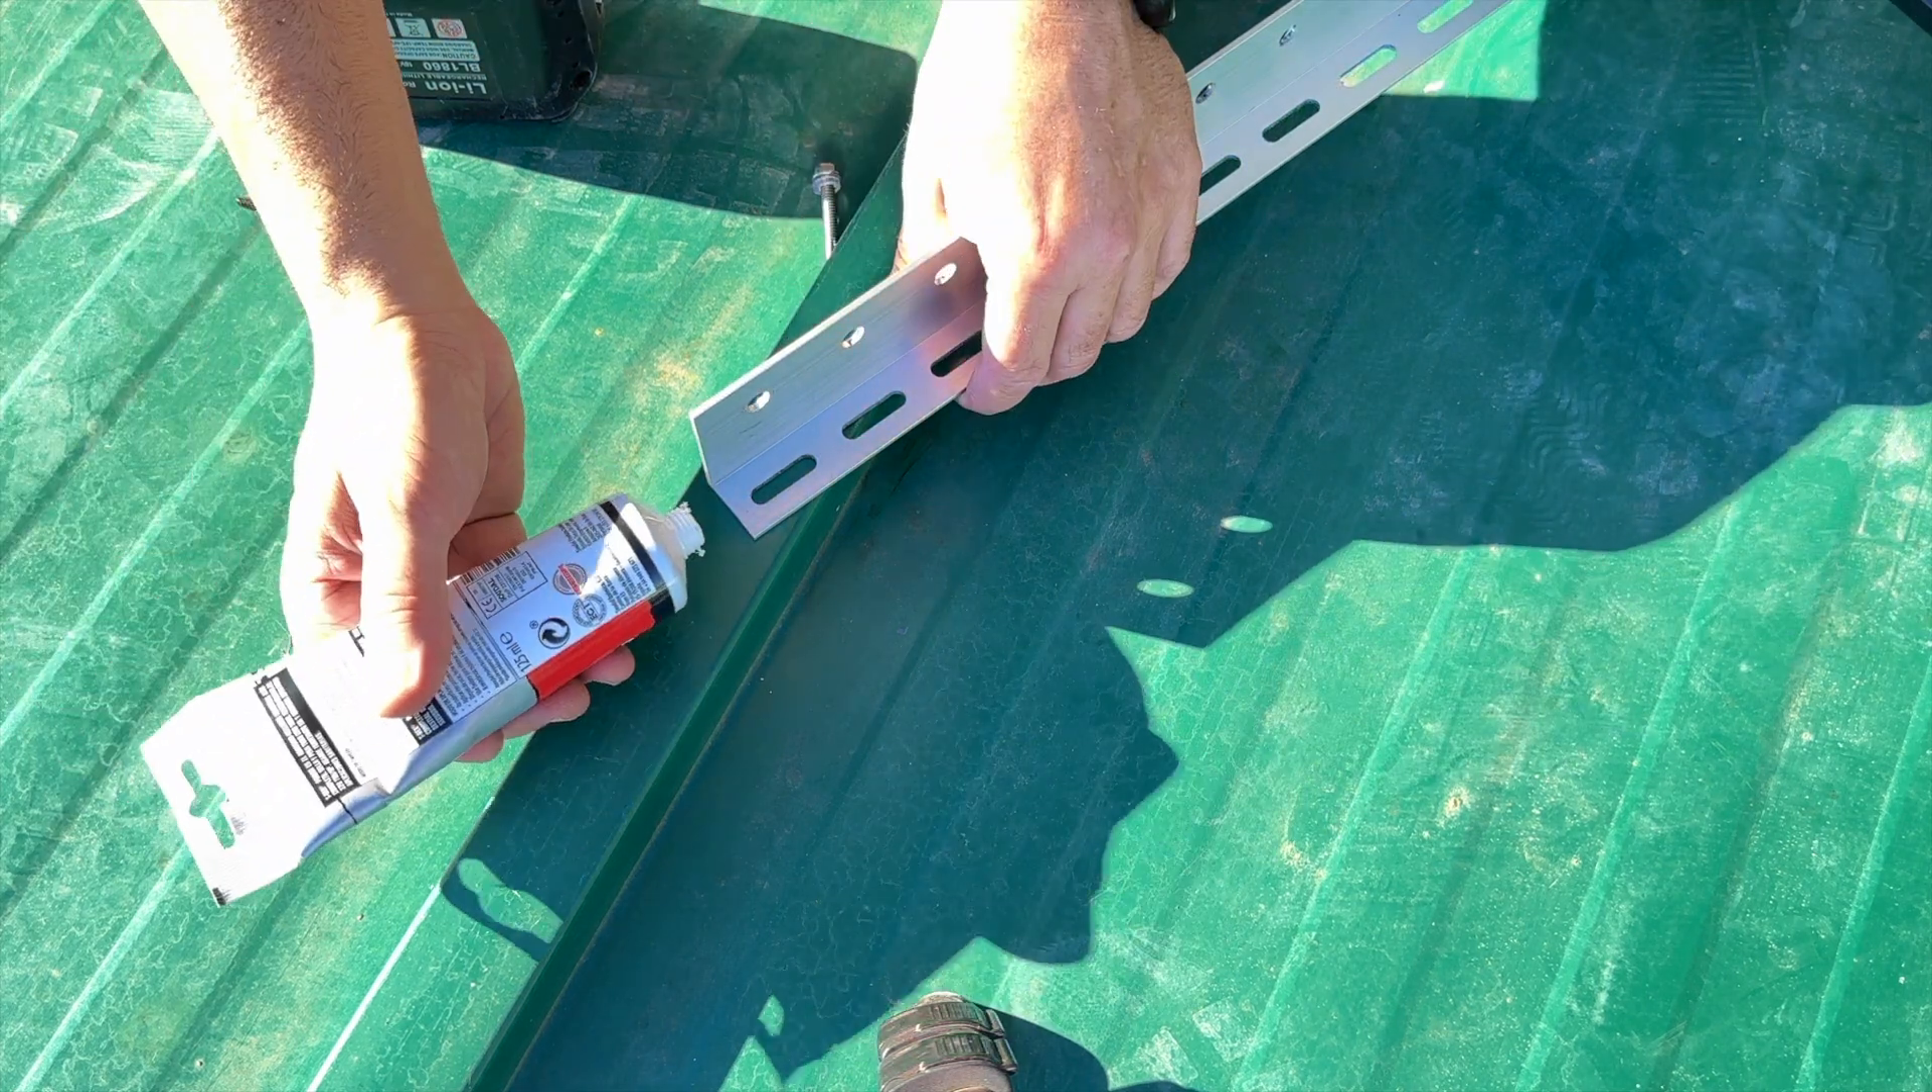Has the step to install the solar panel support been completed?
No.